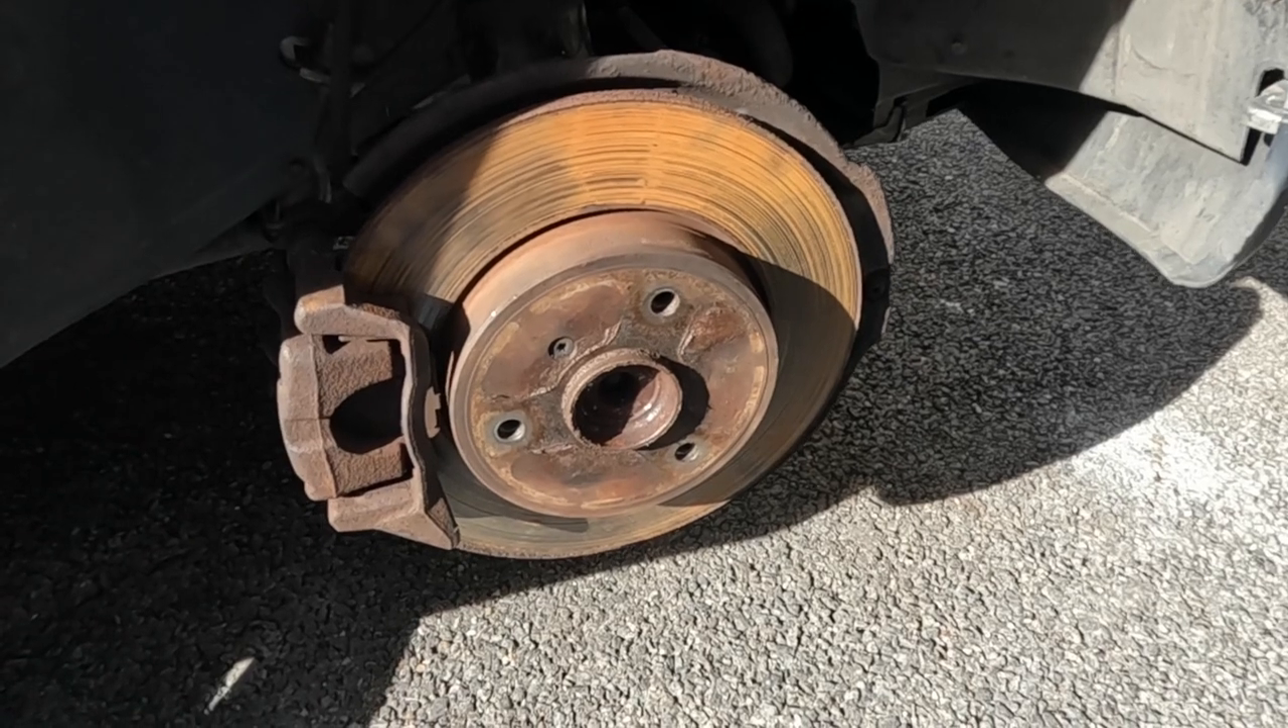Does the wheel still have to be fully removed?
No.